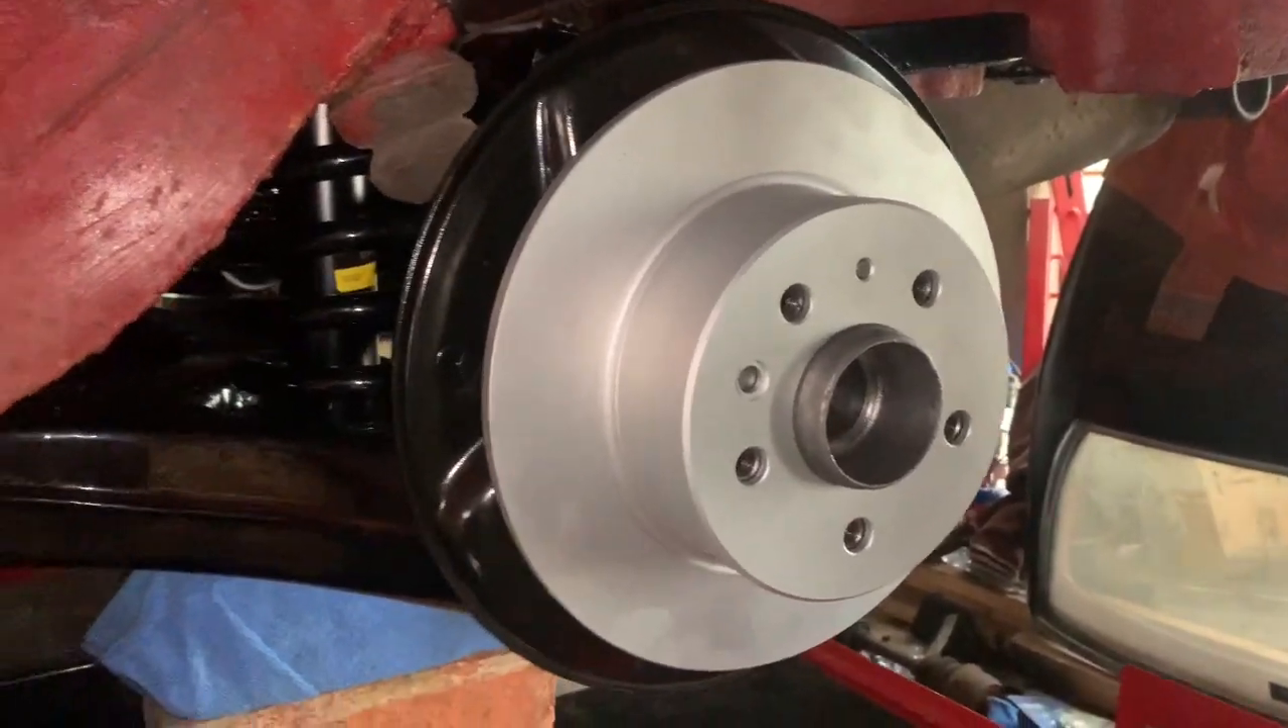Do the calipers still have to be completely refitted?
Yes.